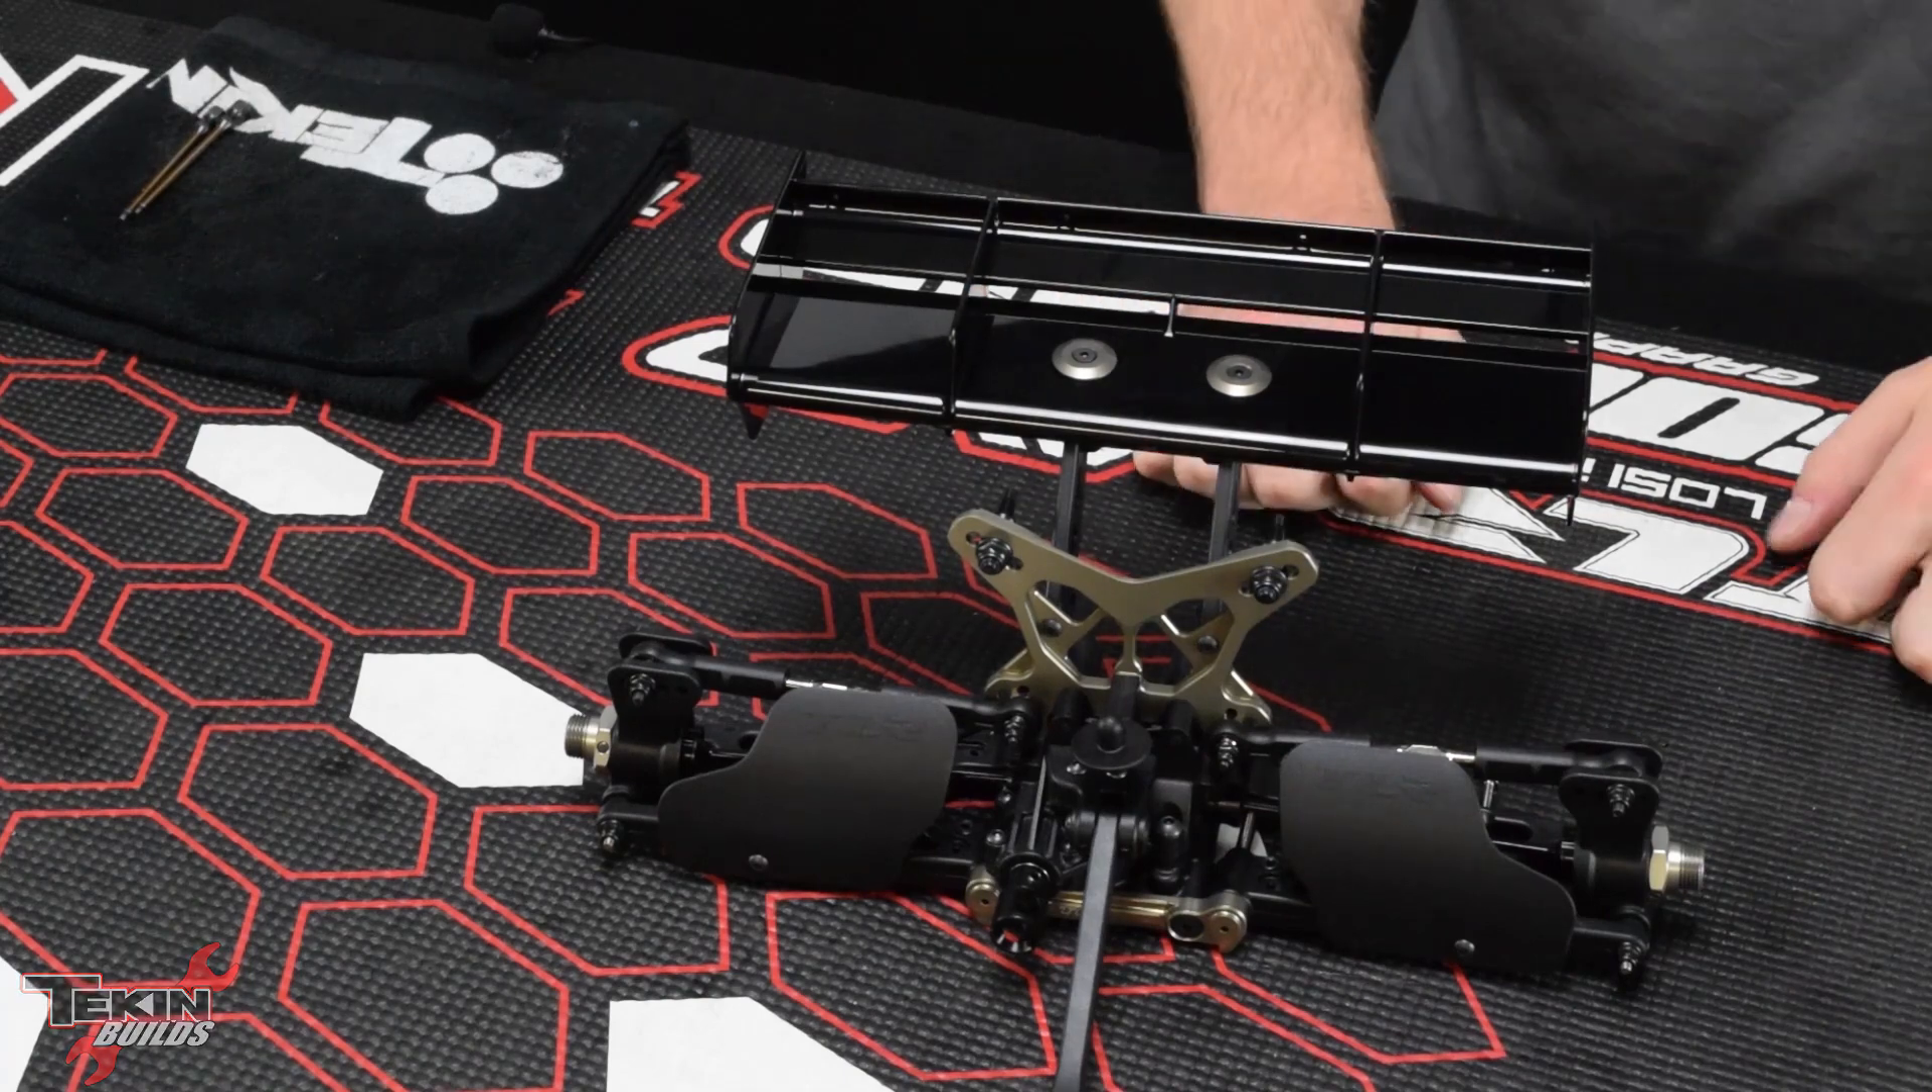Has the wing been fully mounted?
Yes.